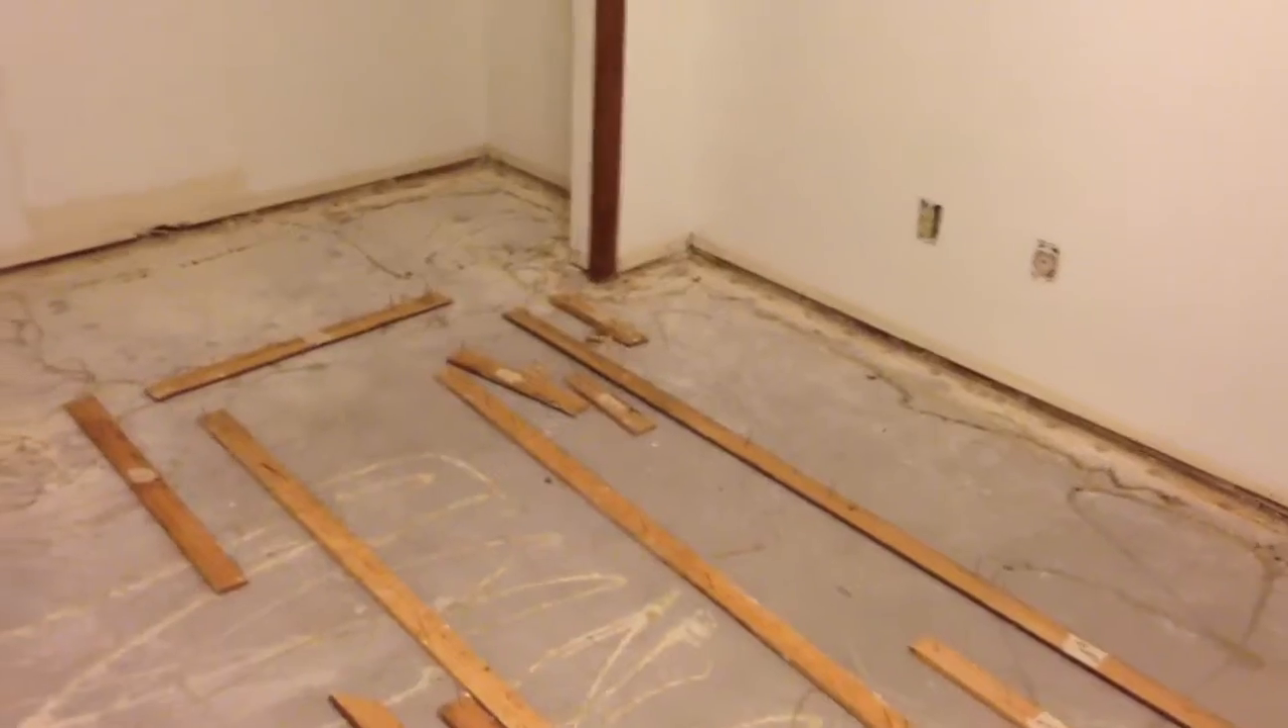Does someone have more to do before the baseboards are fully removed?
No.